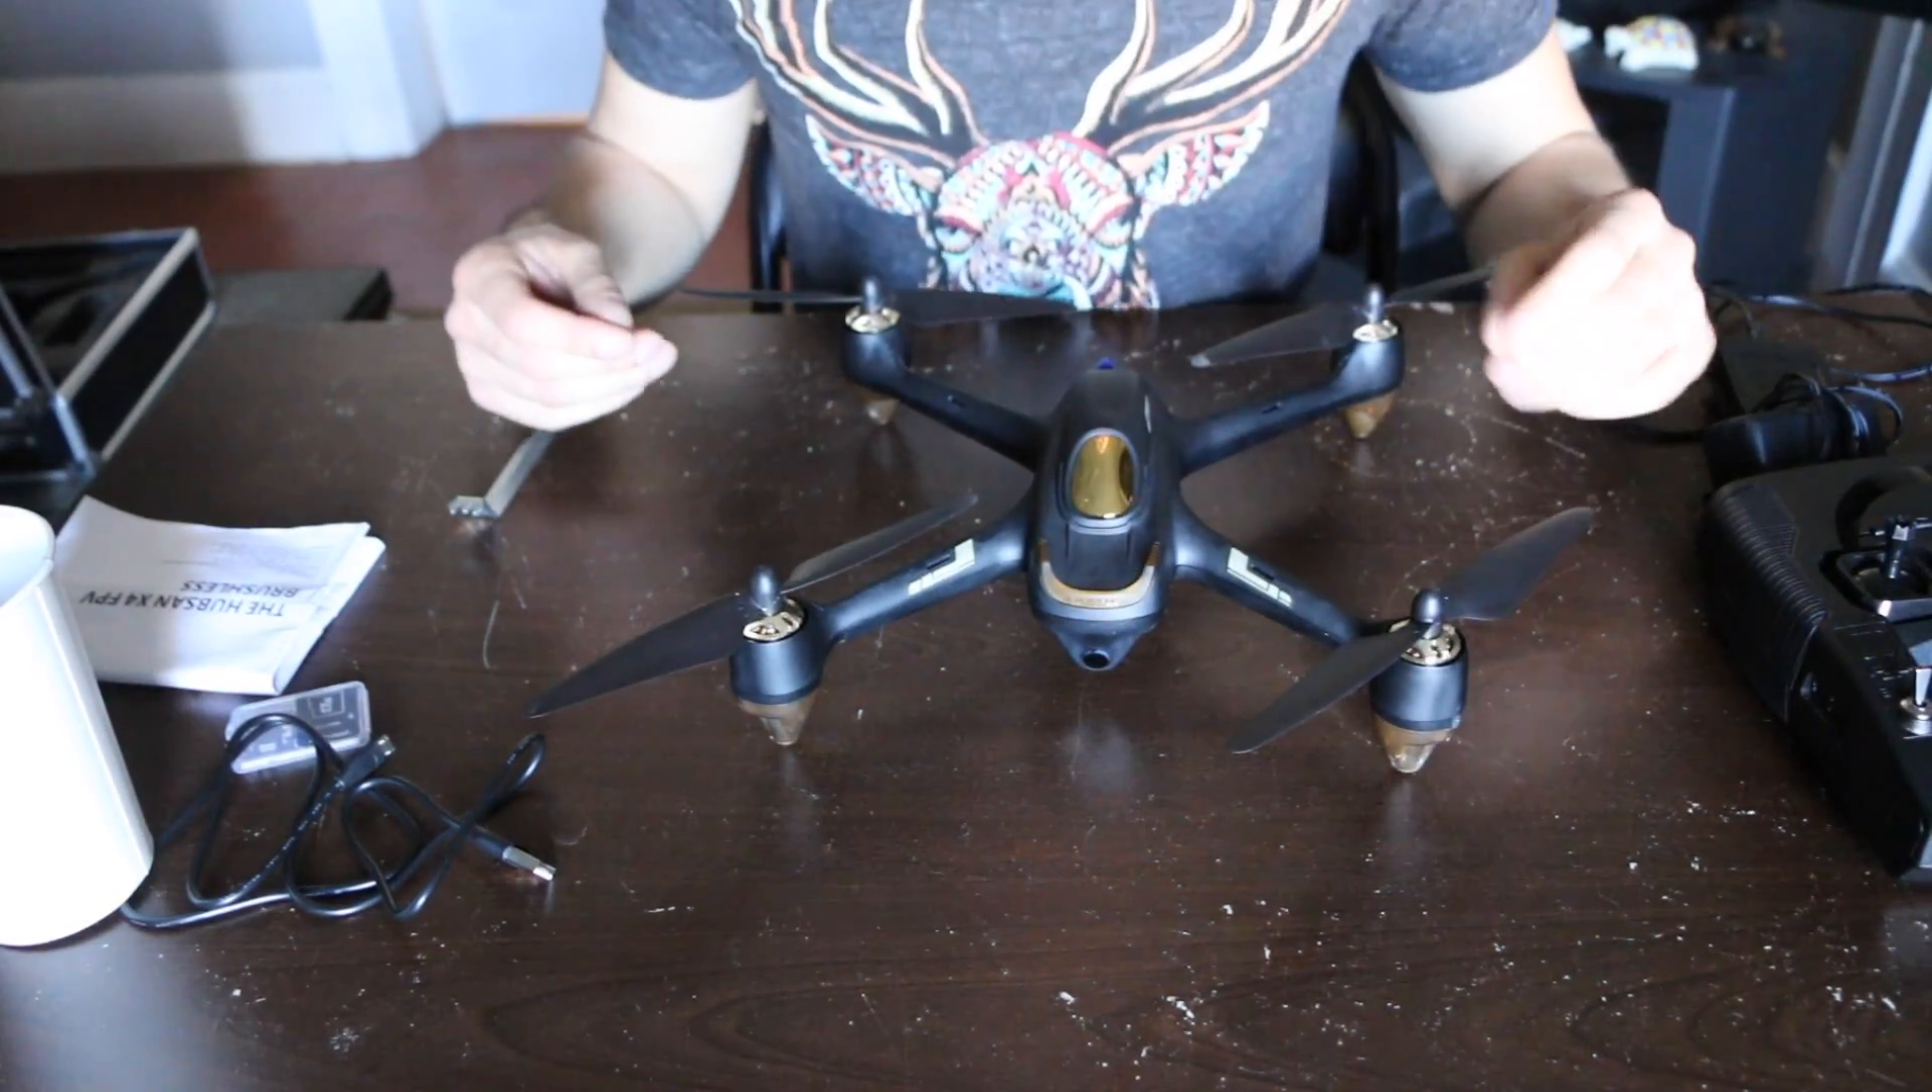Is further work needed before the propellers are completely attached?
No.